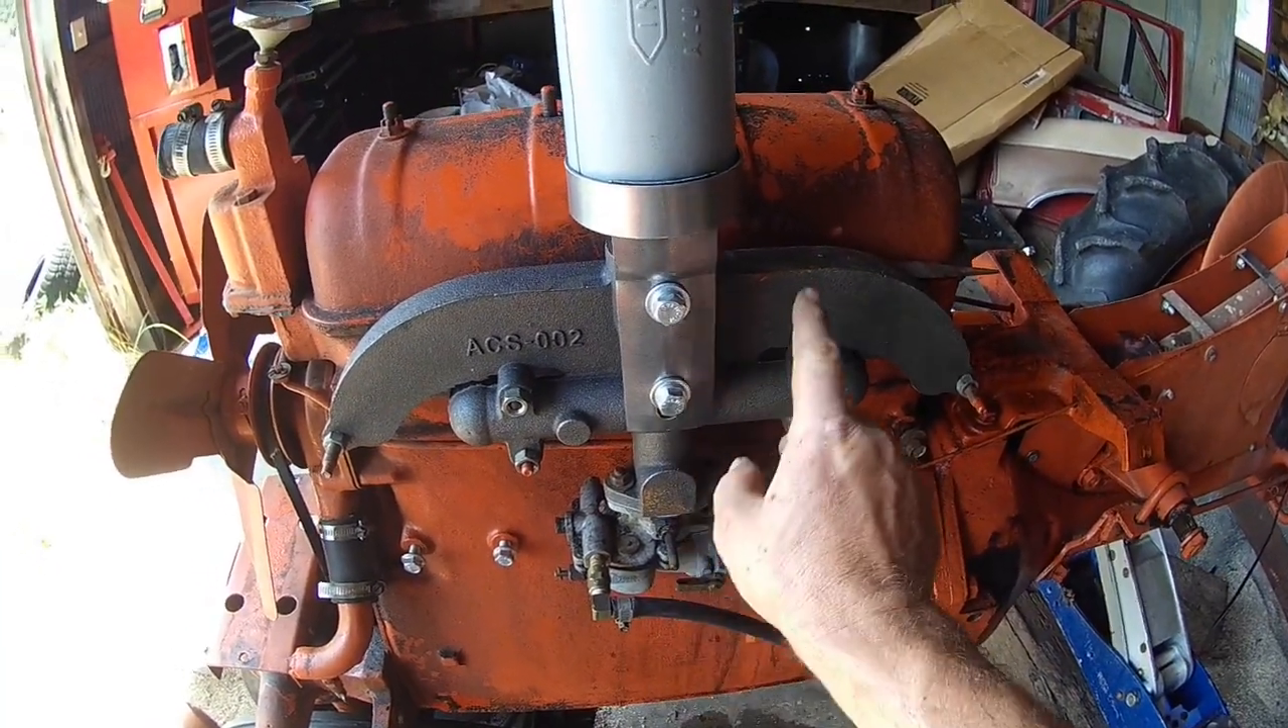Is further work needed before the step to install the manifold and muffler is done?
No.